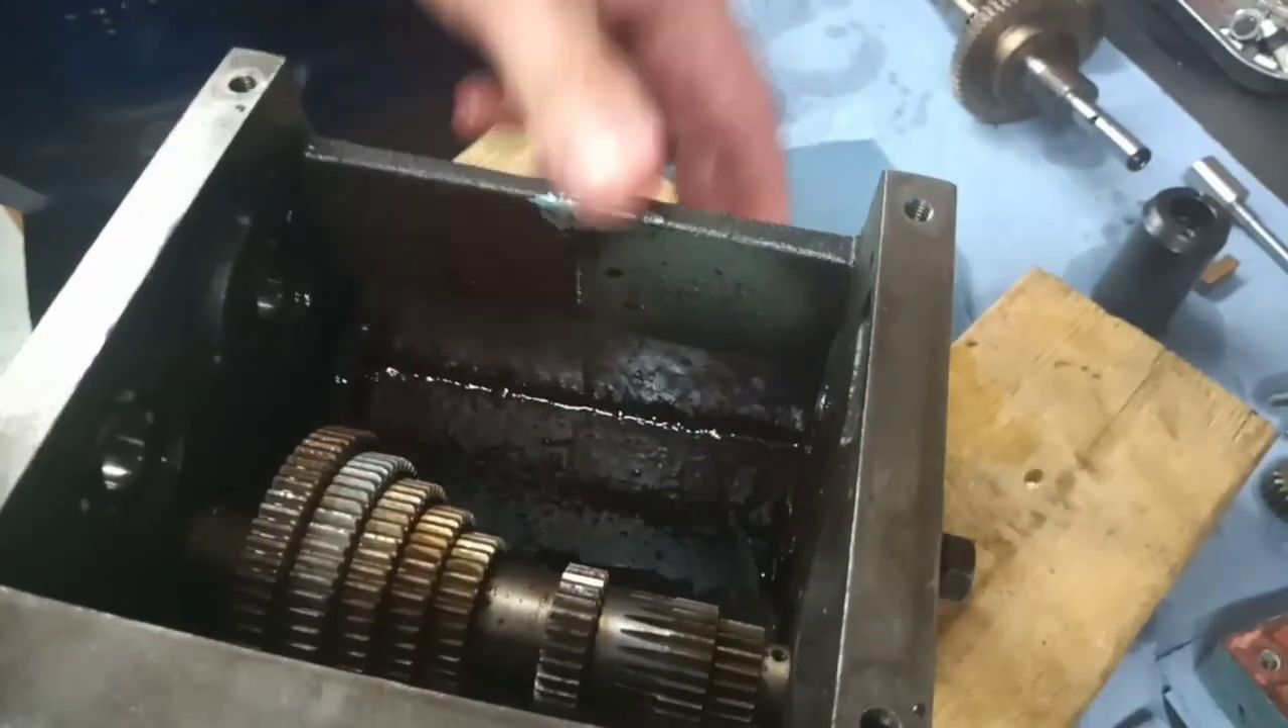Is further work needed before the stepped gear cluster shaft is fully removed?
Yes.